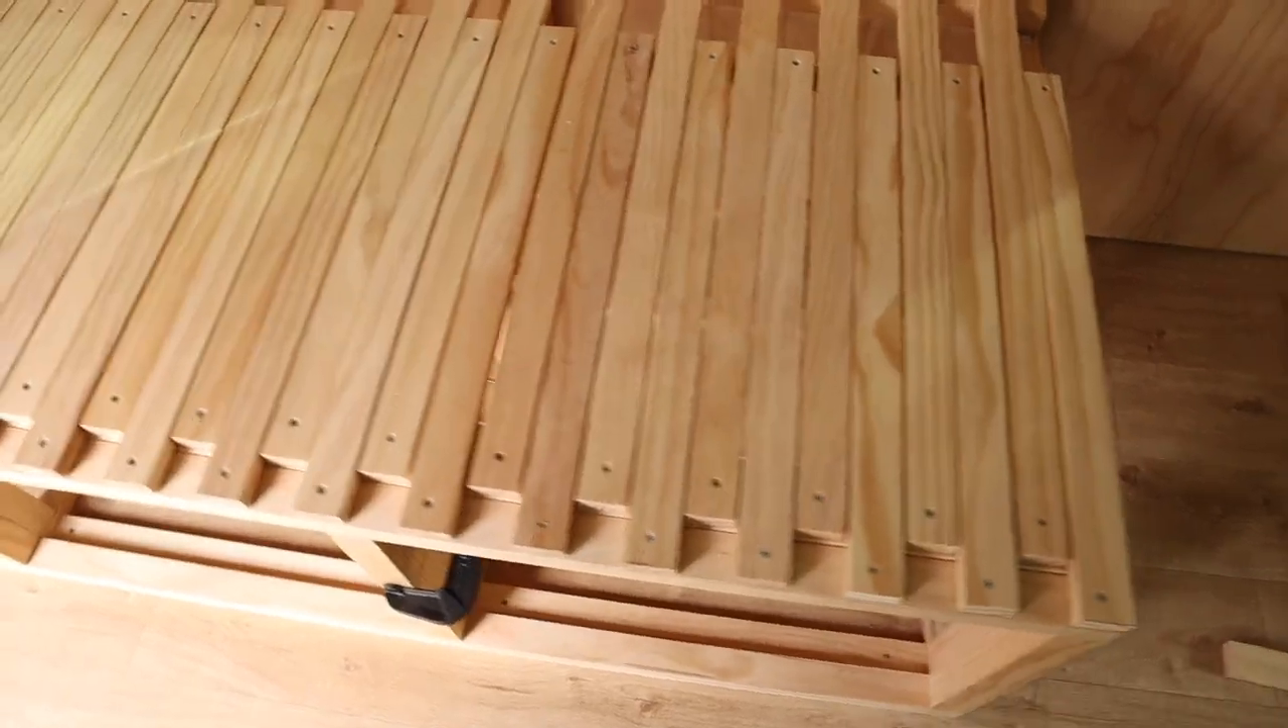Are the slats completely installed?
Yes.